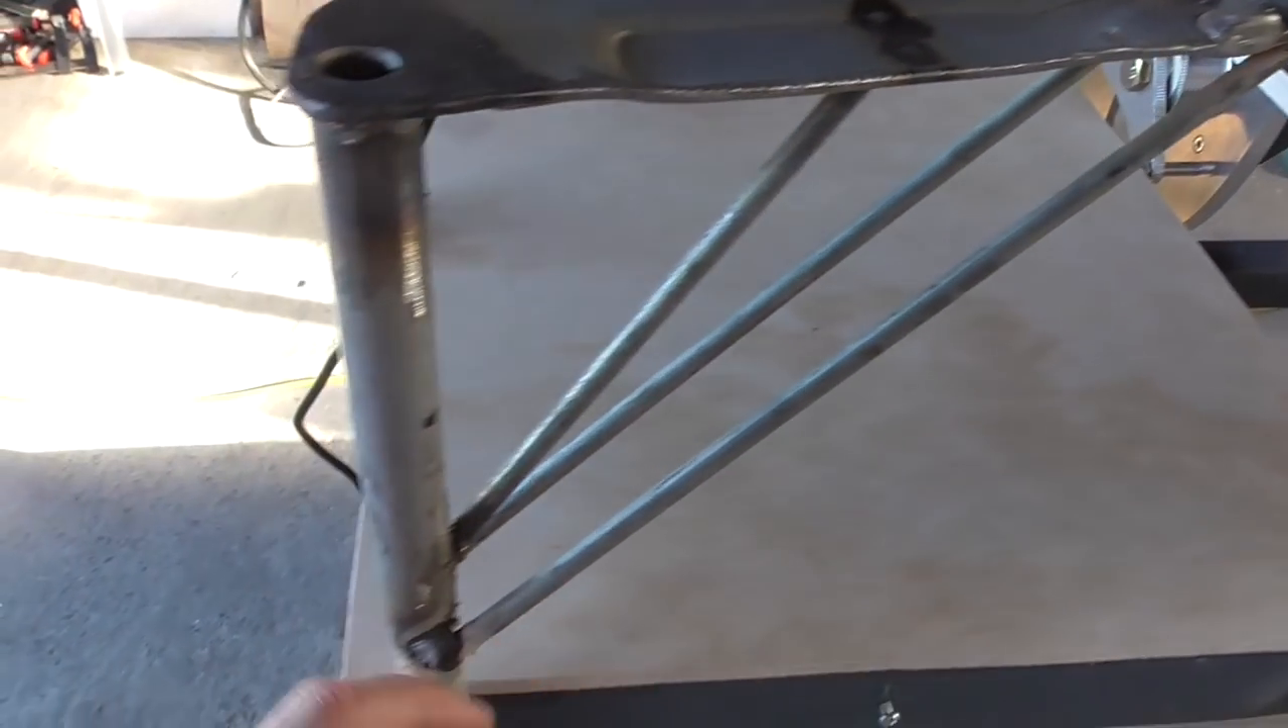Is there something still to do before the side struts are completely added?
No.